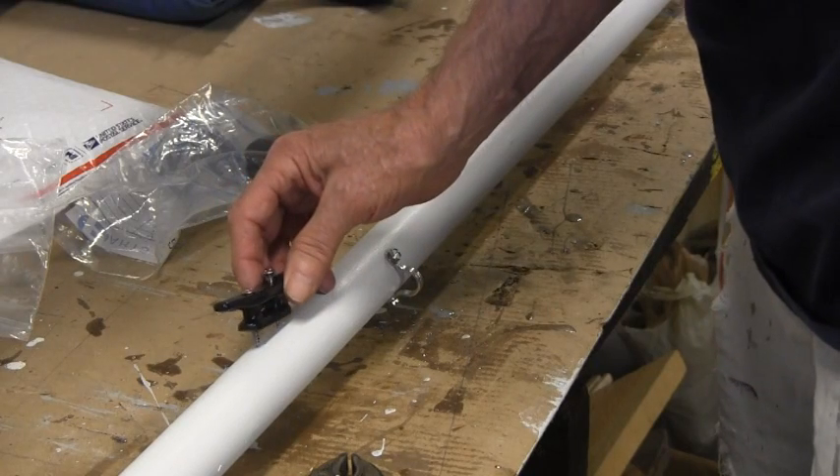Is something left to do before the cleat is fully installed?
Yes.